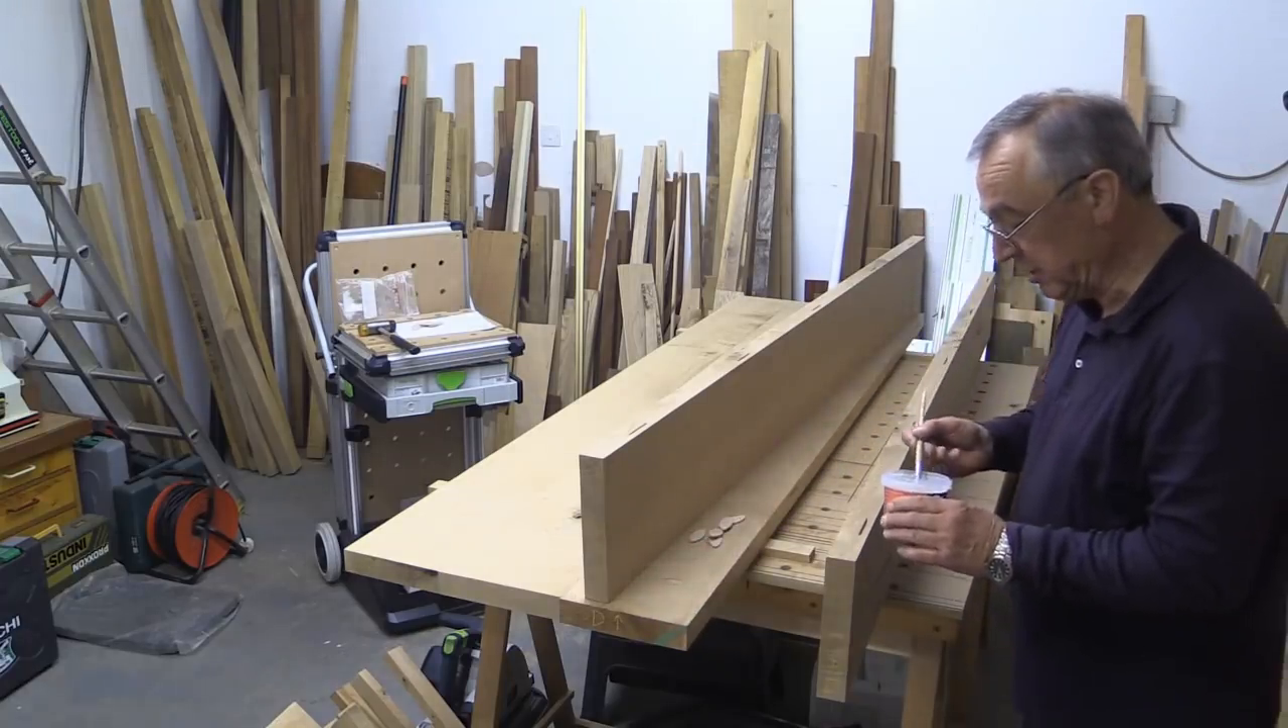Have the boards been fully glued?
No.